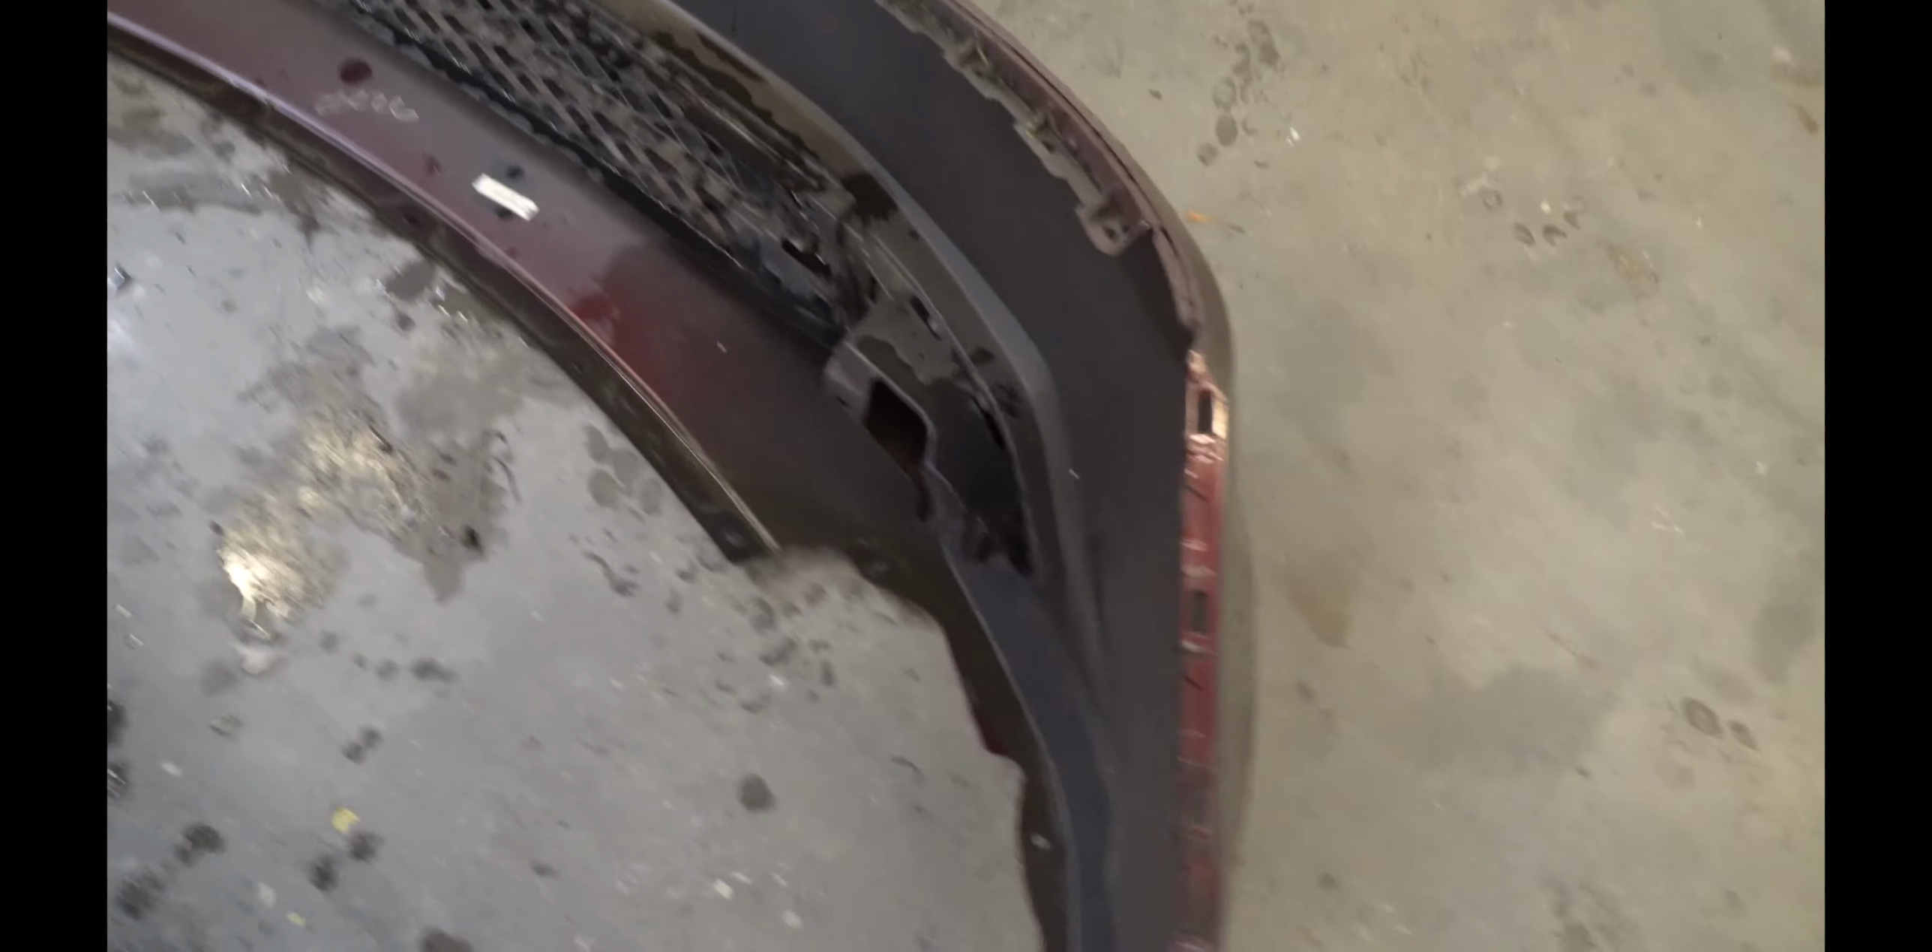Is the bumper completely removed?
Yes.